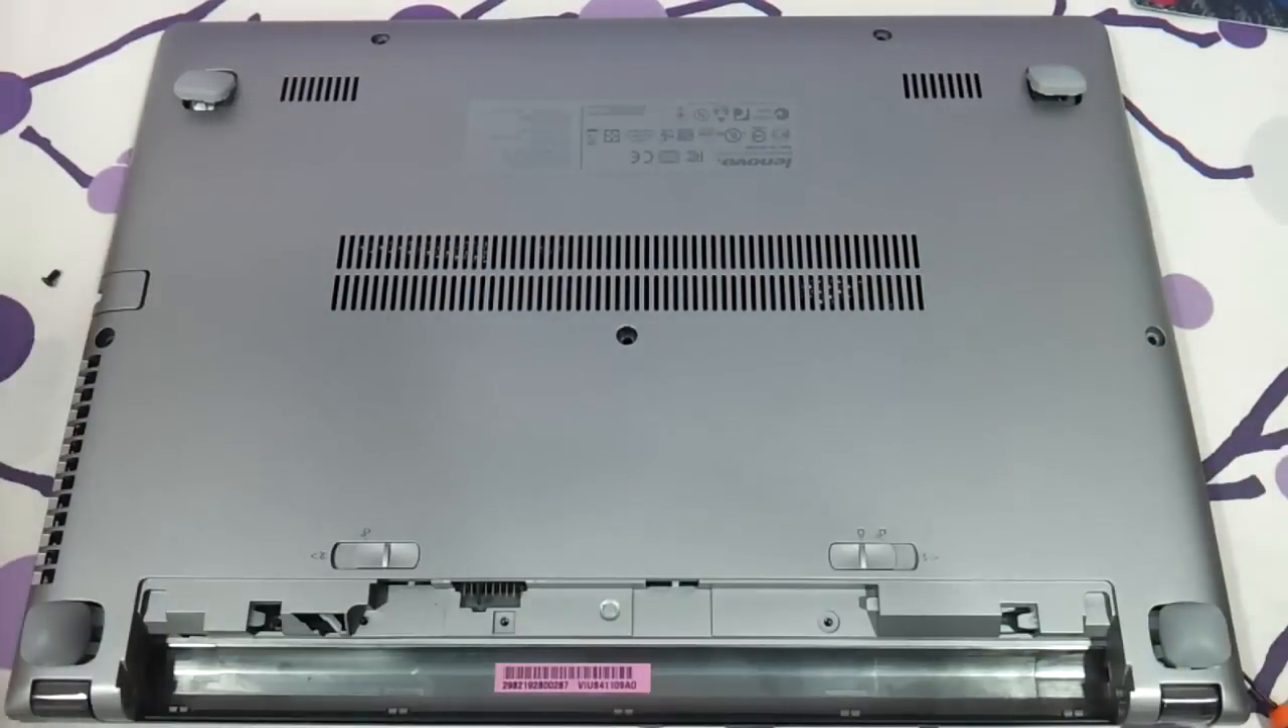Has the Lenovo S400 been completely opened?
No.